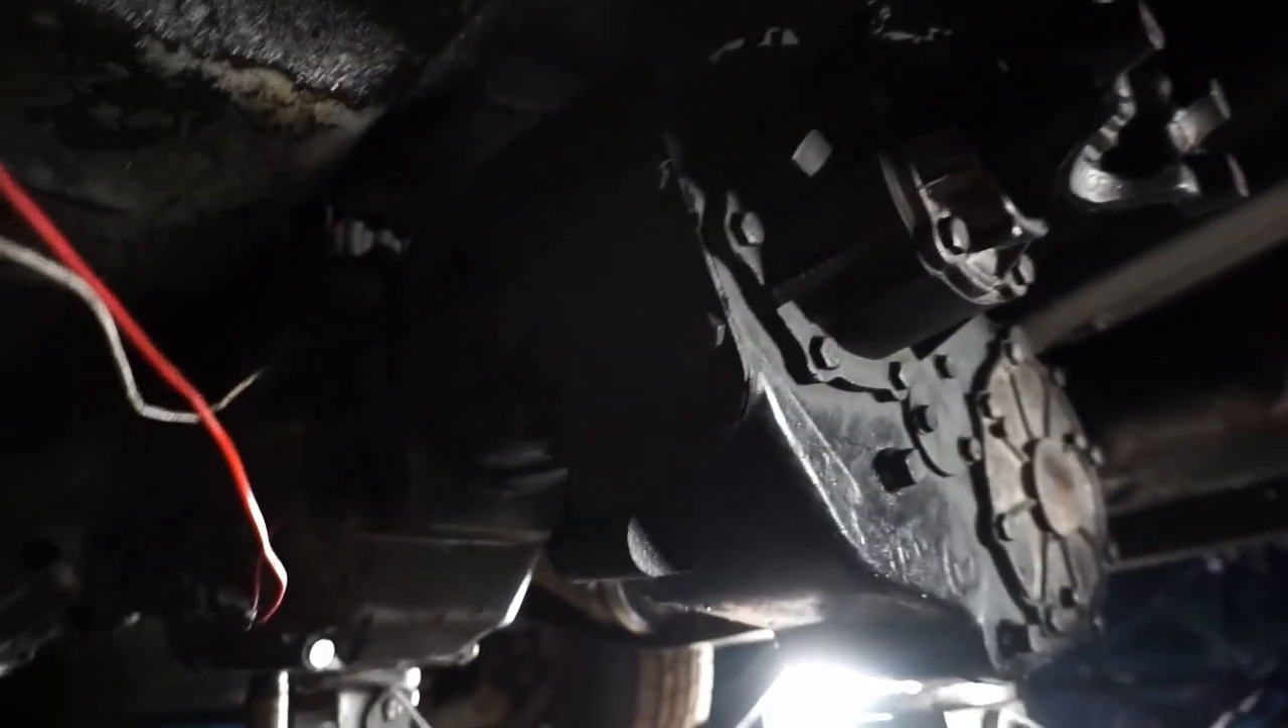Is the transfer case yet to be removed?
Yes.